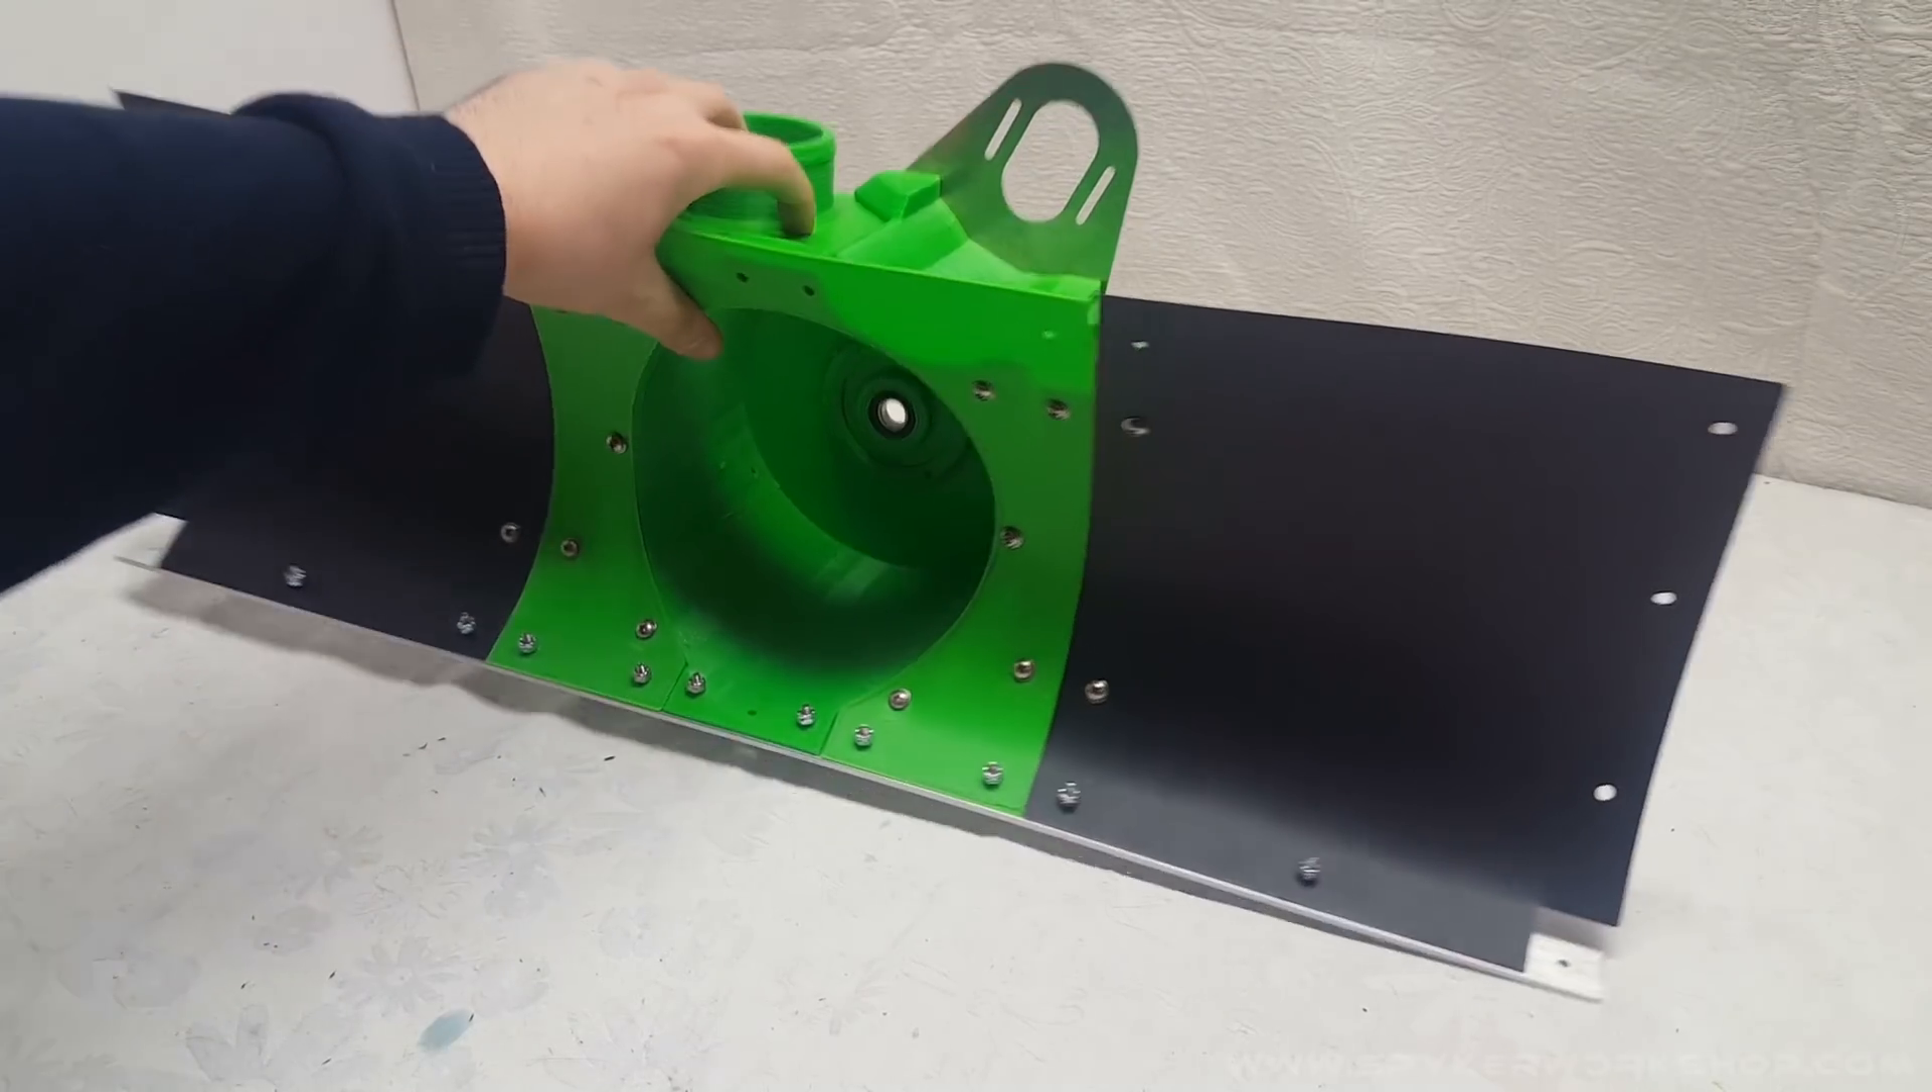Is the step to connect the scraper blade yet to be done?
No.